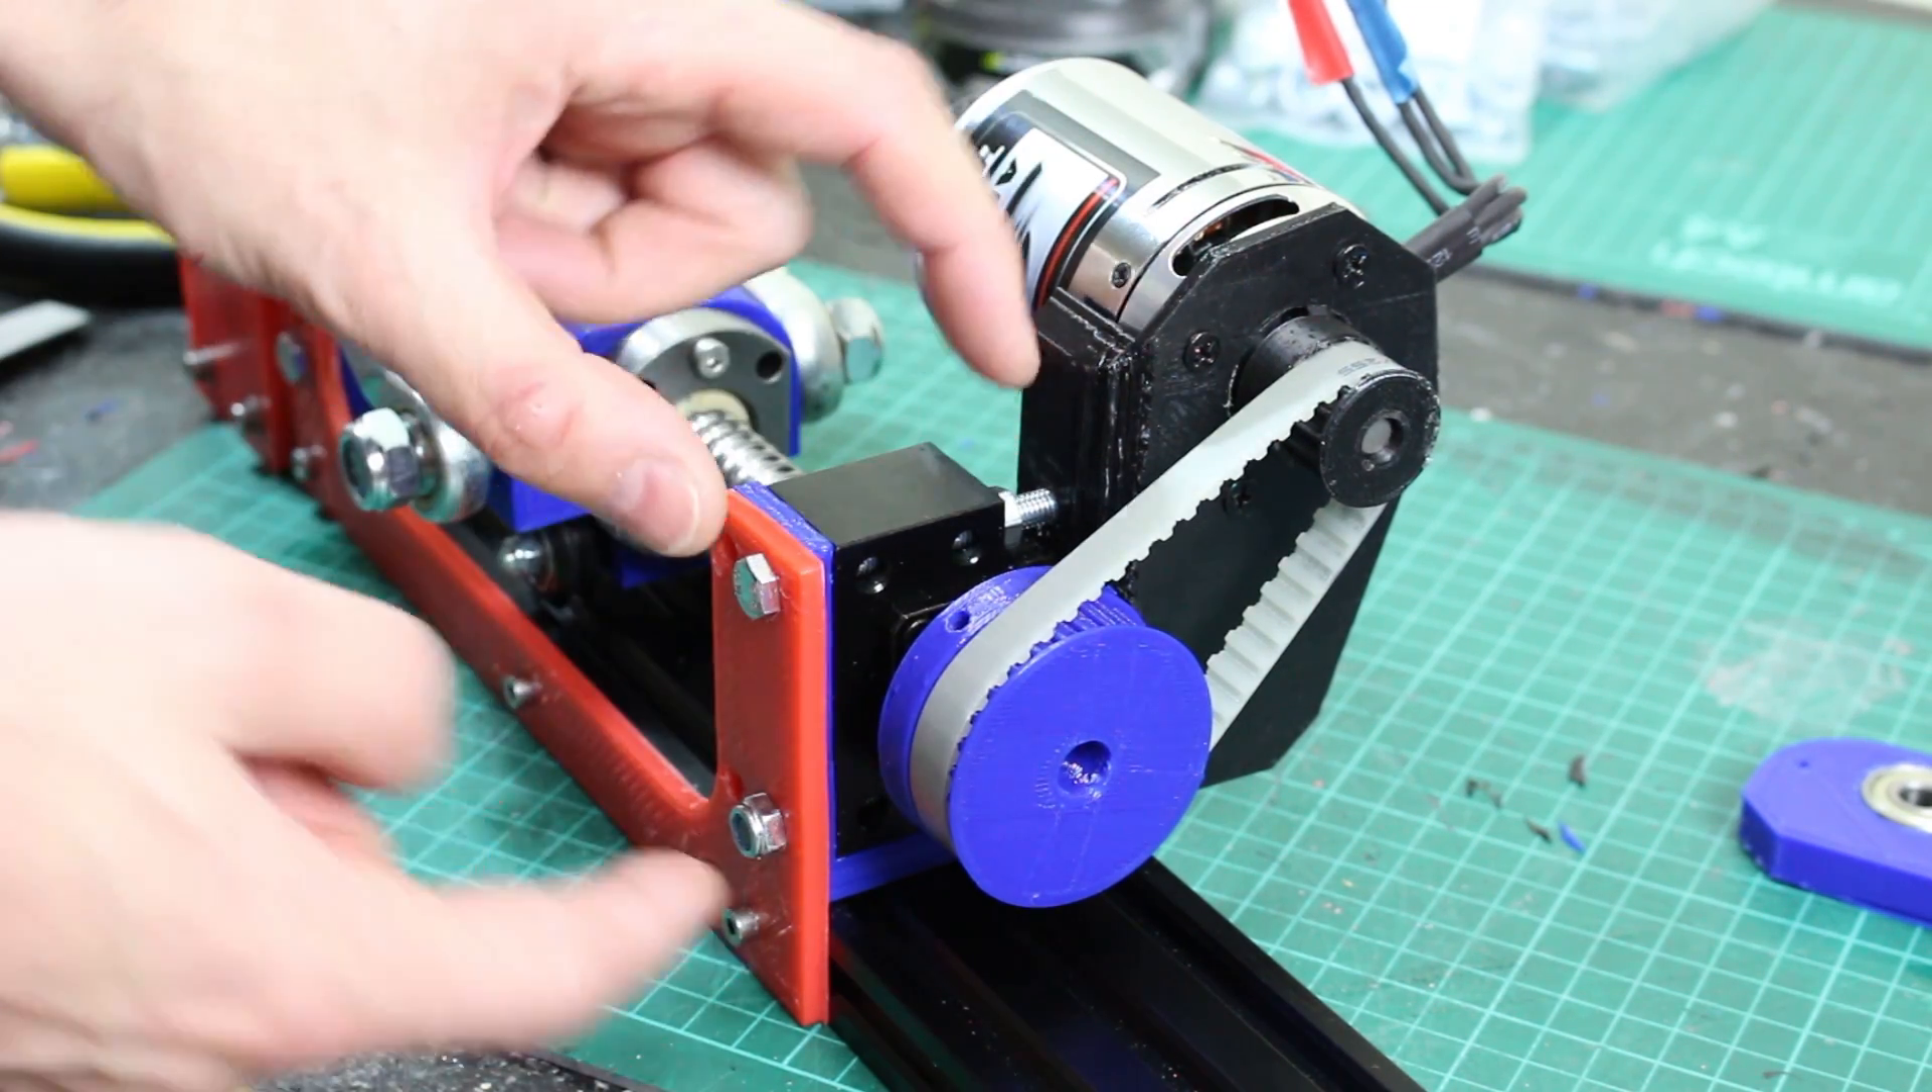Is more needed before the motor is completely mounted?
No.